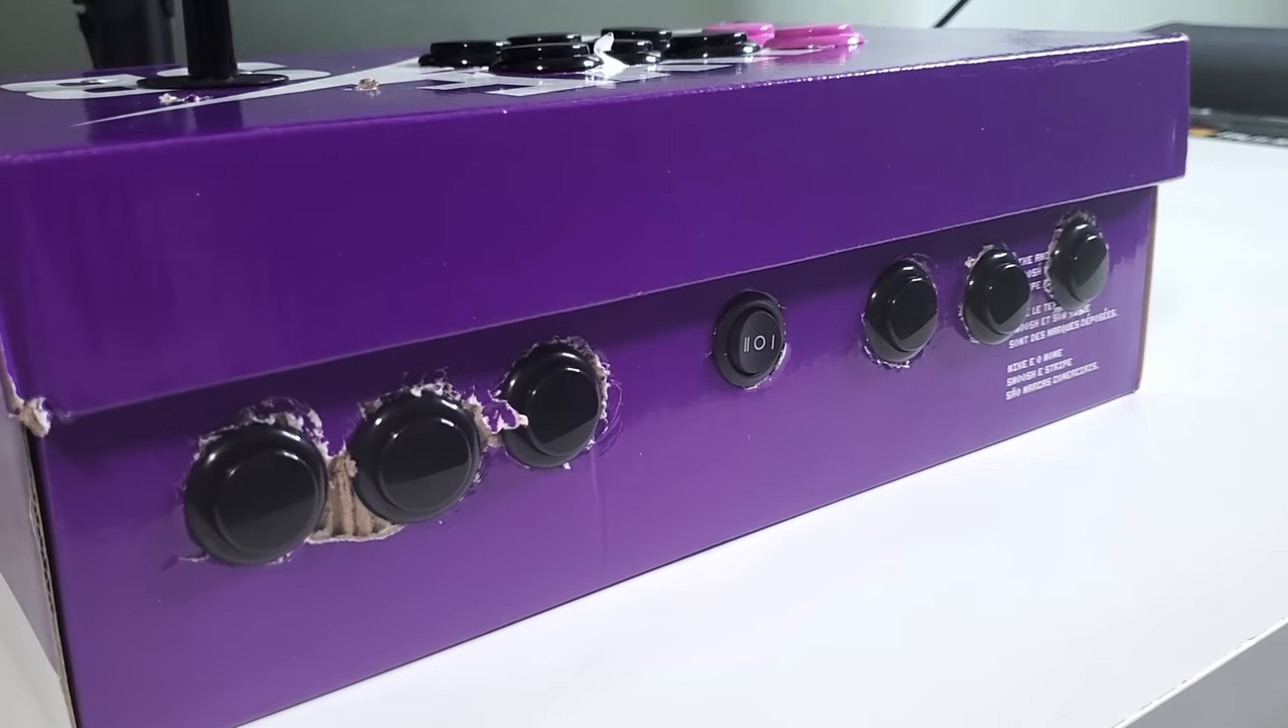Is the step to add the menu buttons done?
Yes.